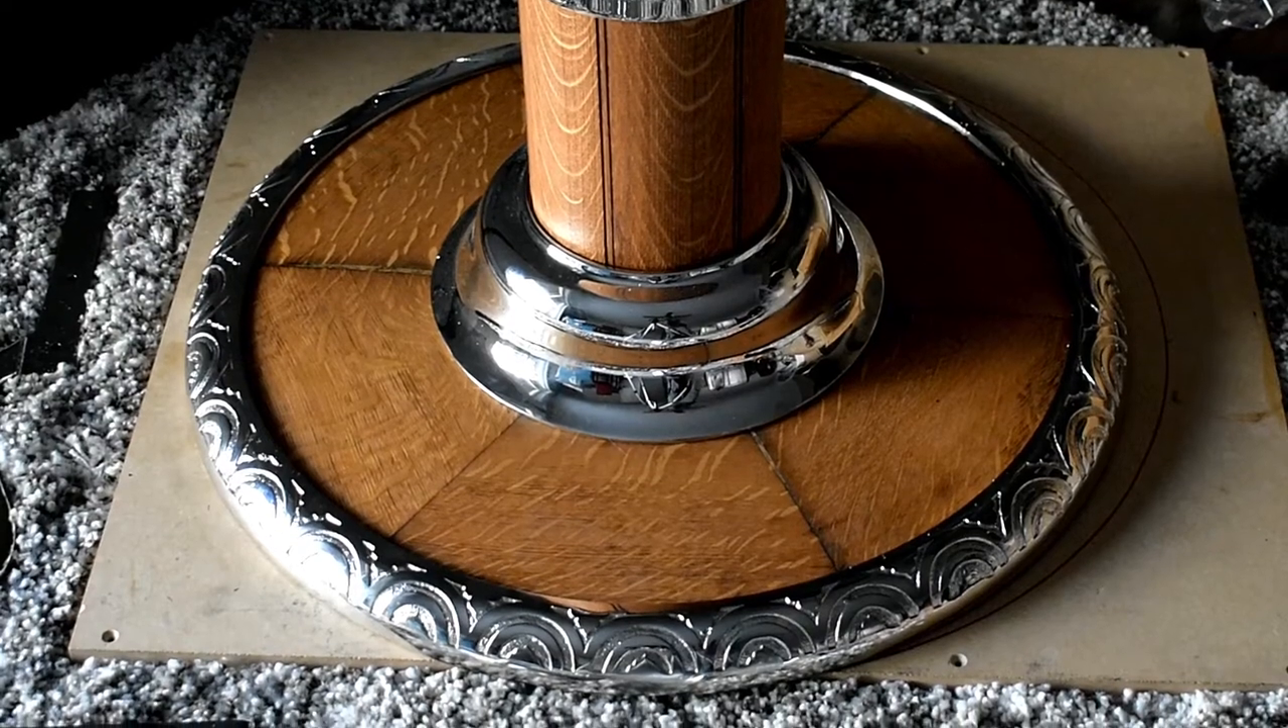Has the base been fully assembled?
Yes.